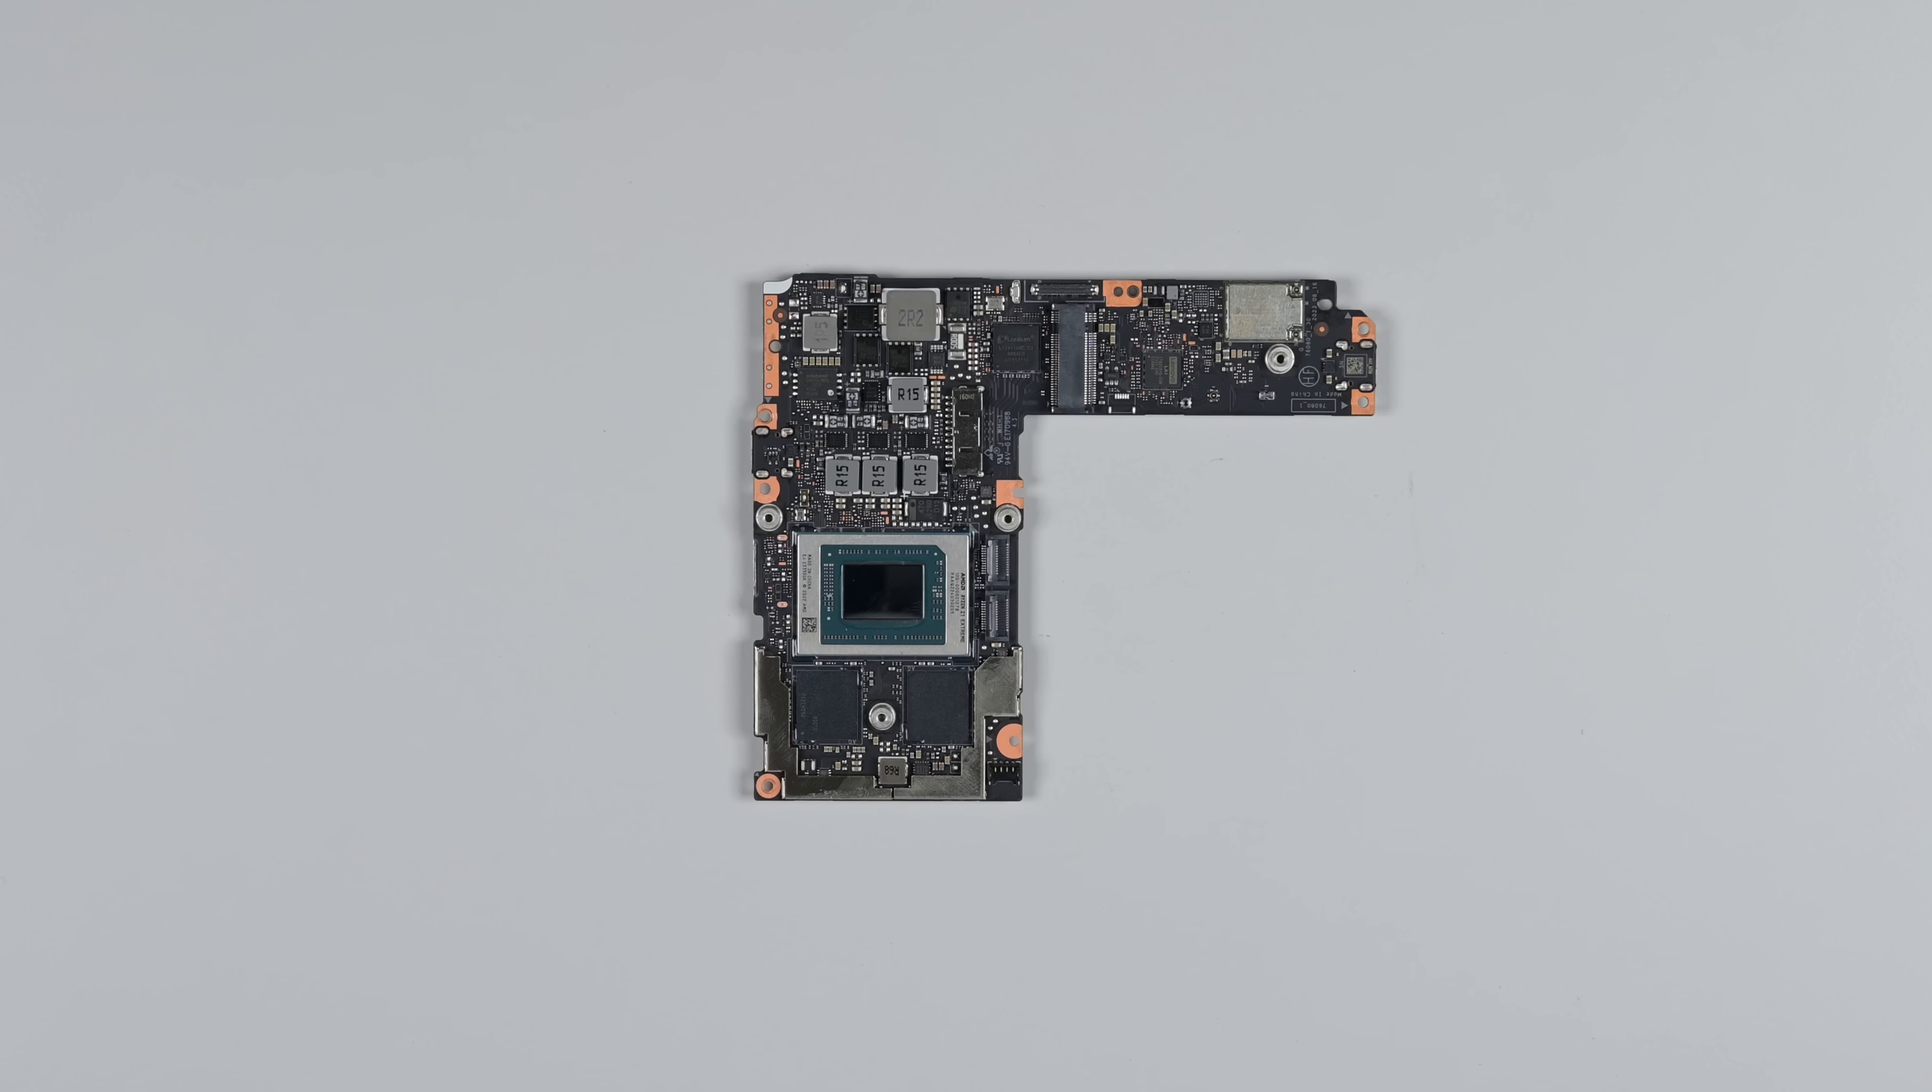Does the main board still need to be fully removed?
No.